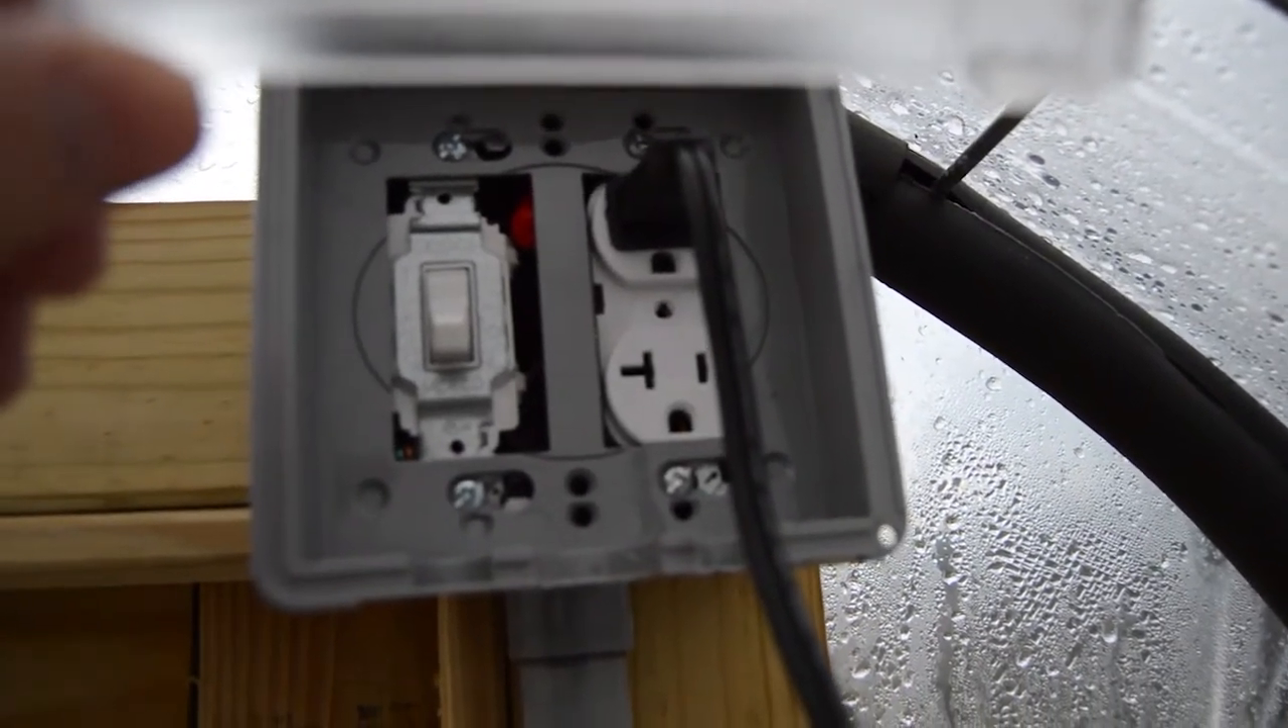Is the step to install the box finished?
Yes.